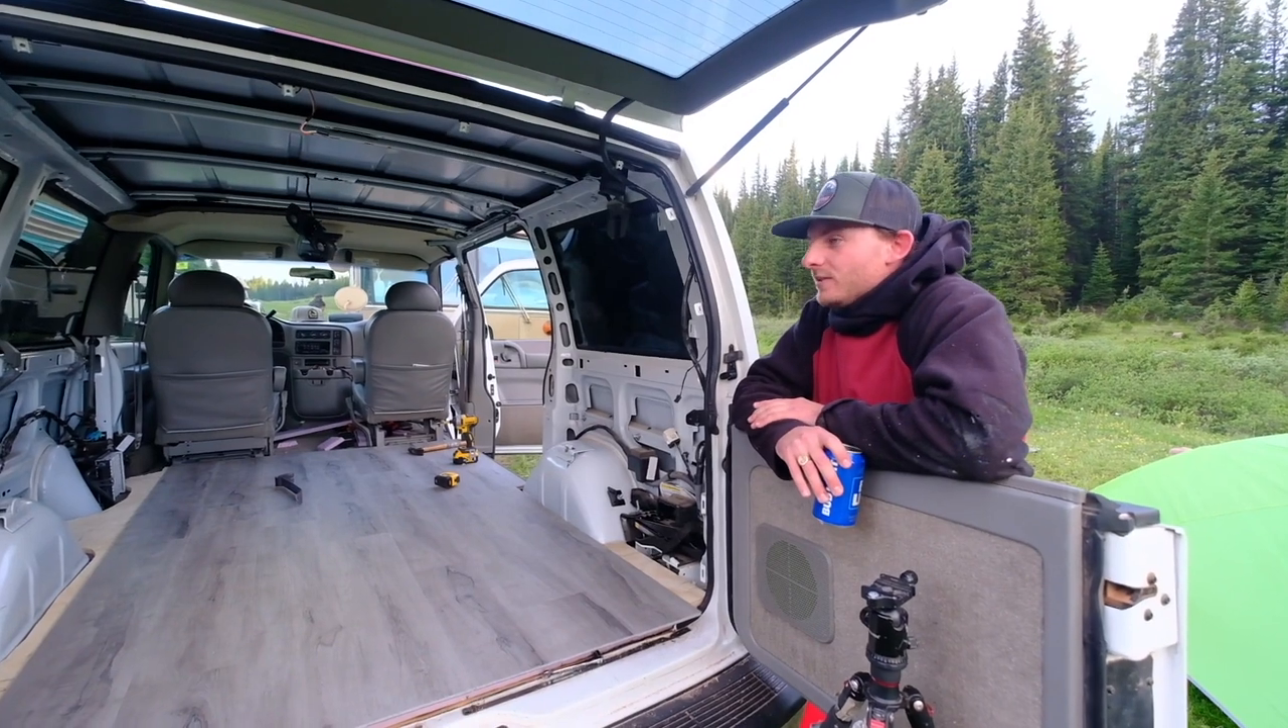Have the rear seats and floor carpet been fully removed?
Yes.